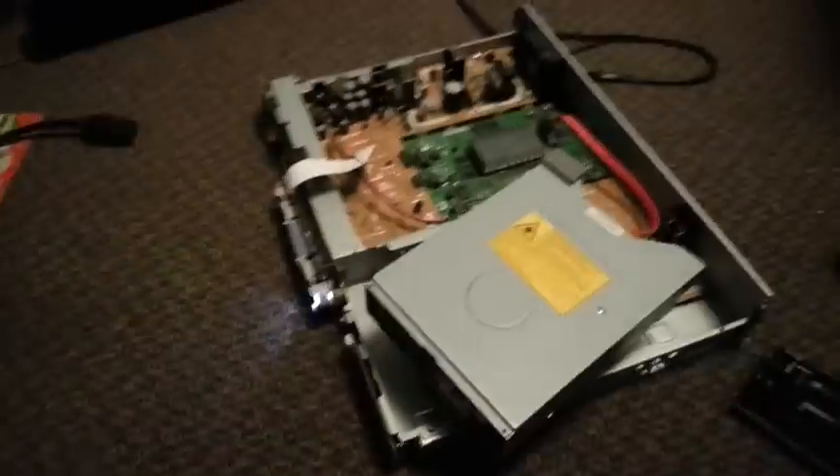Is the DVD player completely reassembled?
No.